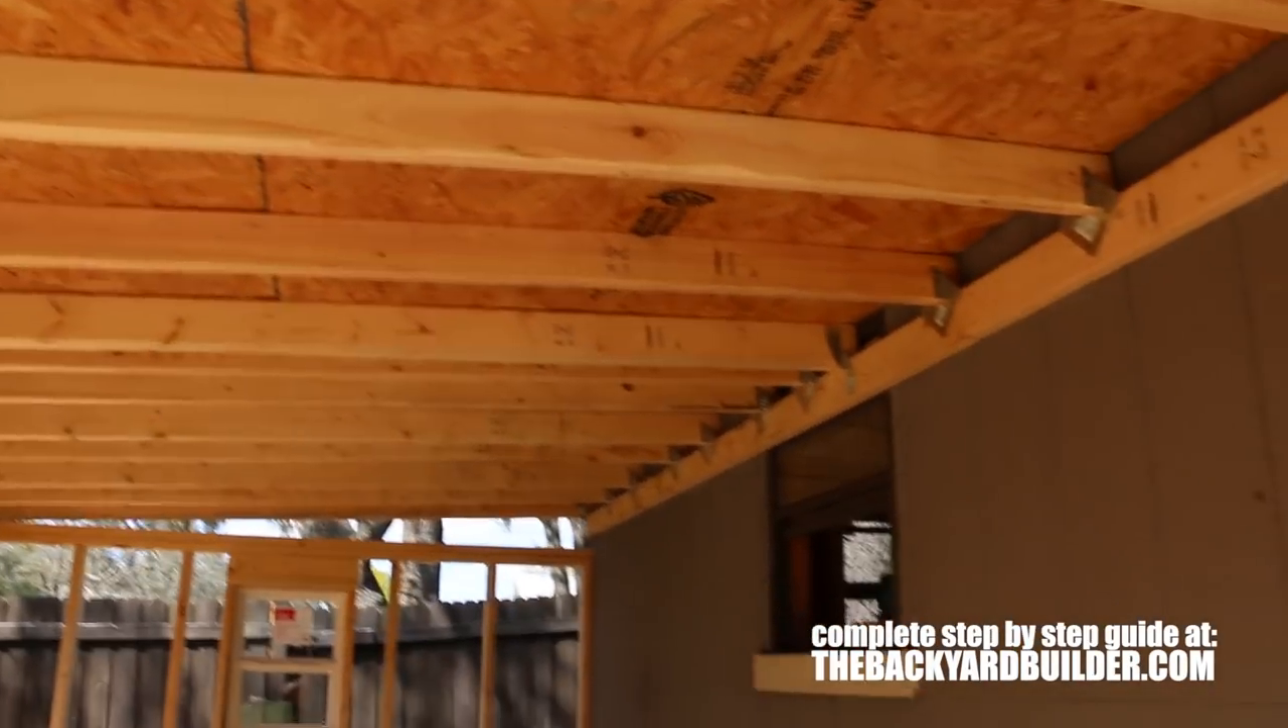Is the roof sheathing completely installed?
Yes.